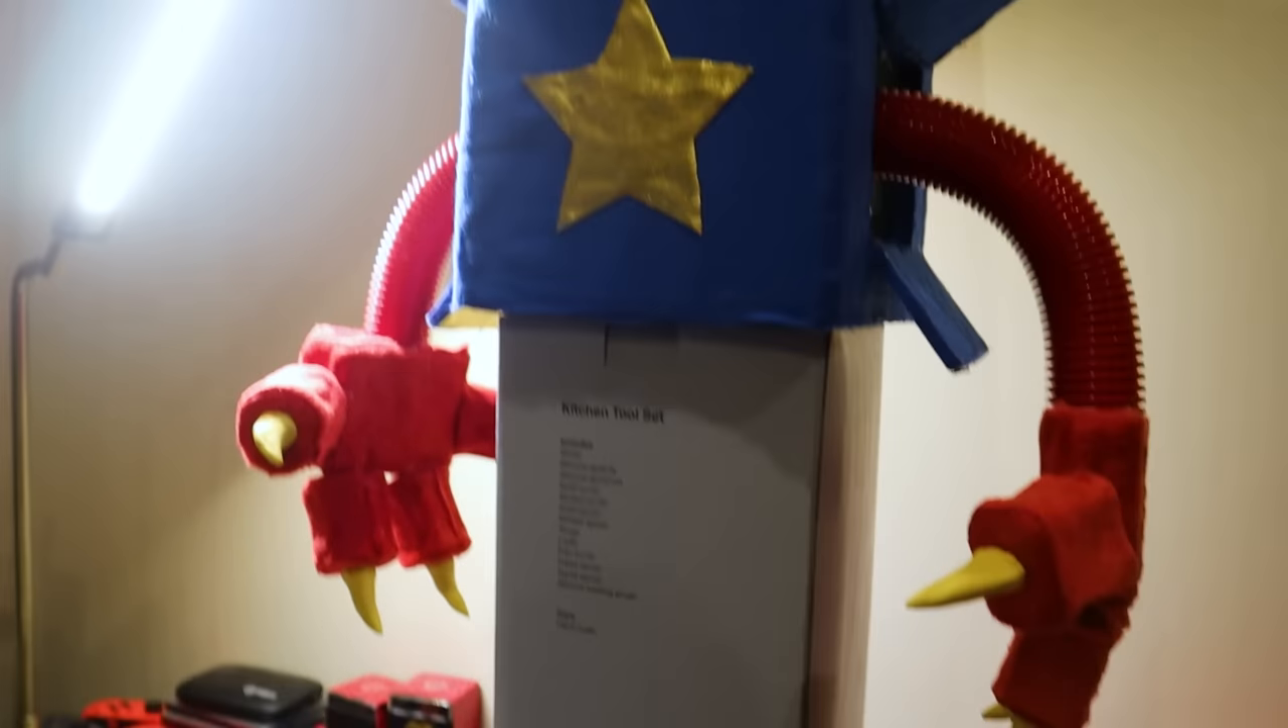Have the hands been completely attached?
Yes.